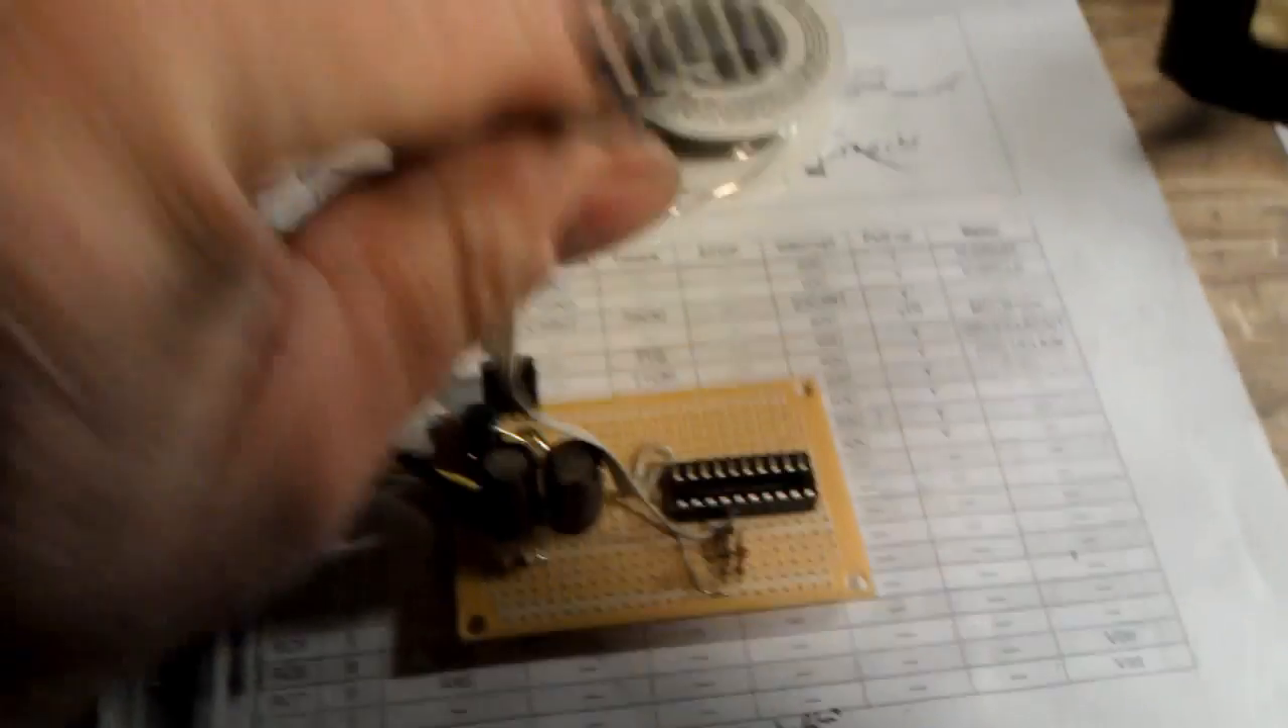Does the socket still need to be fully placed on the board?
No.